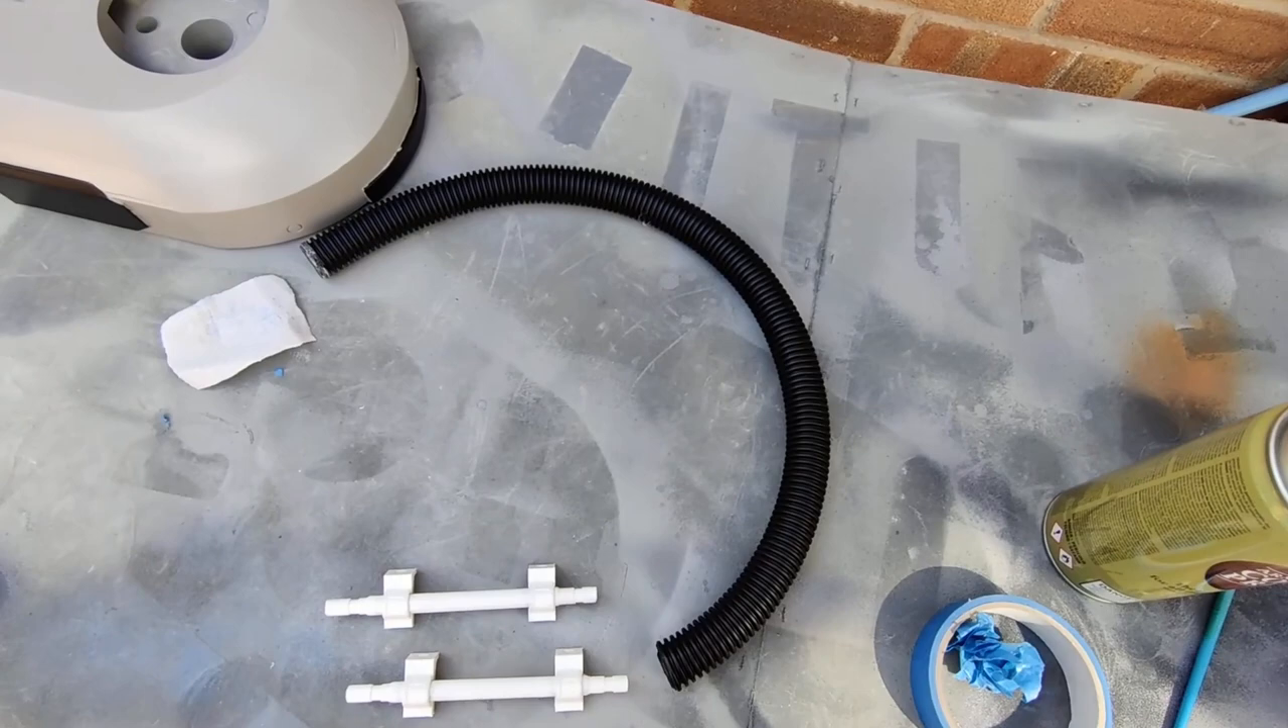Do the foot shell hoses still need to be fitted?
Yes.